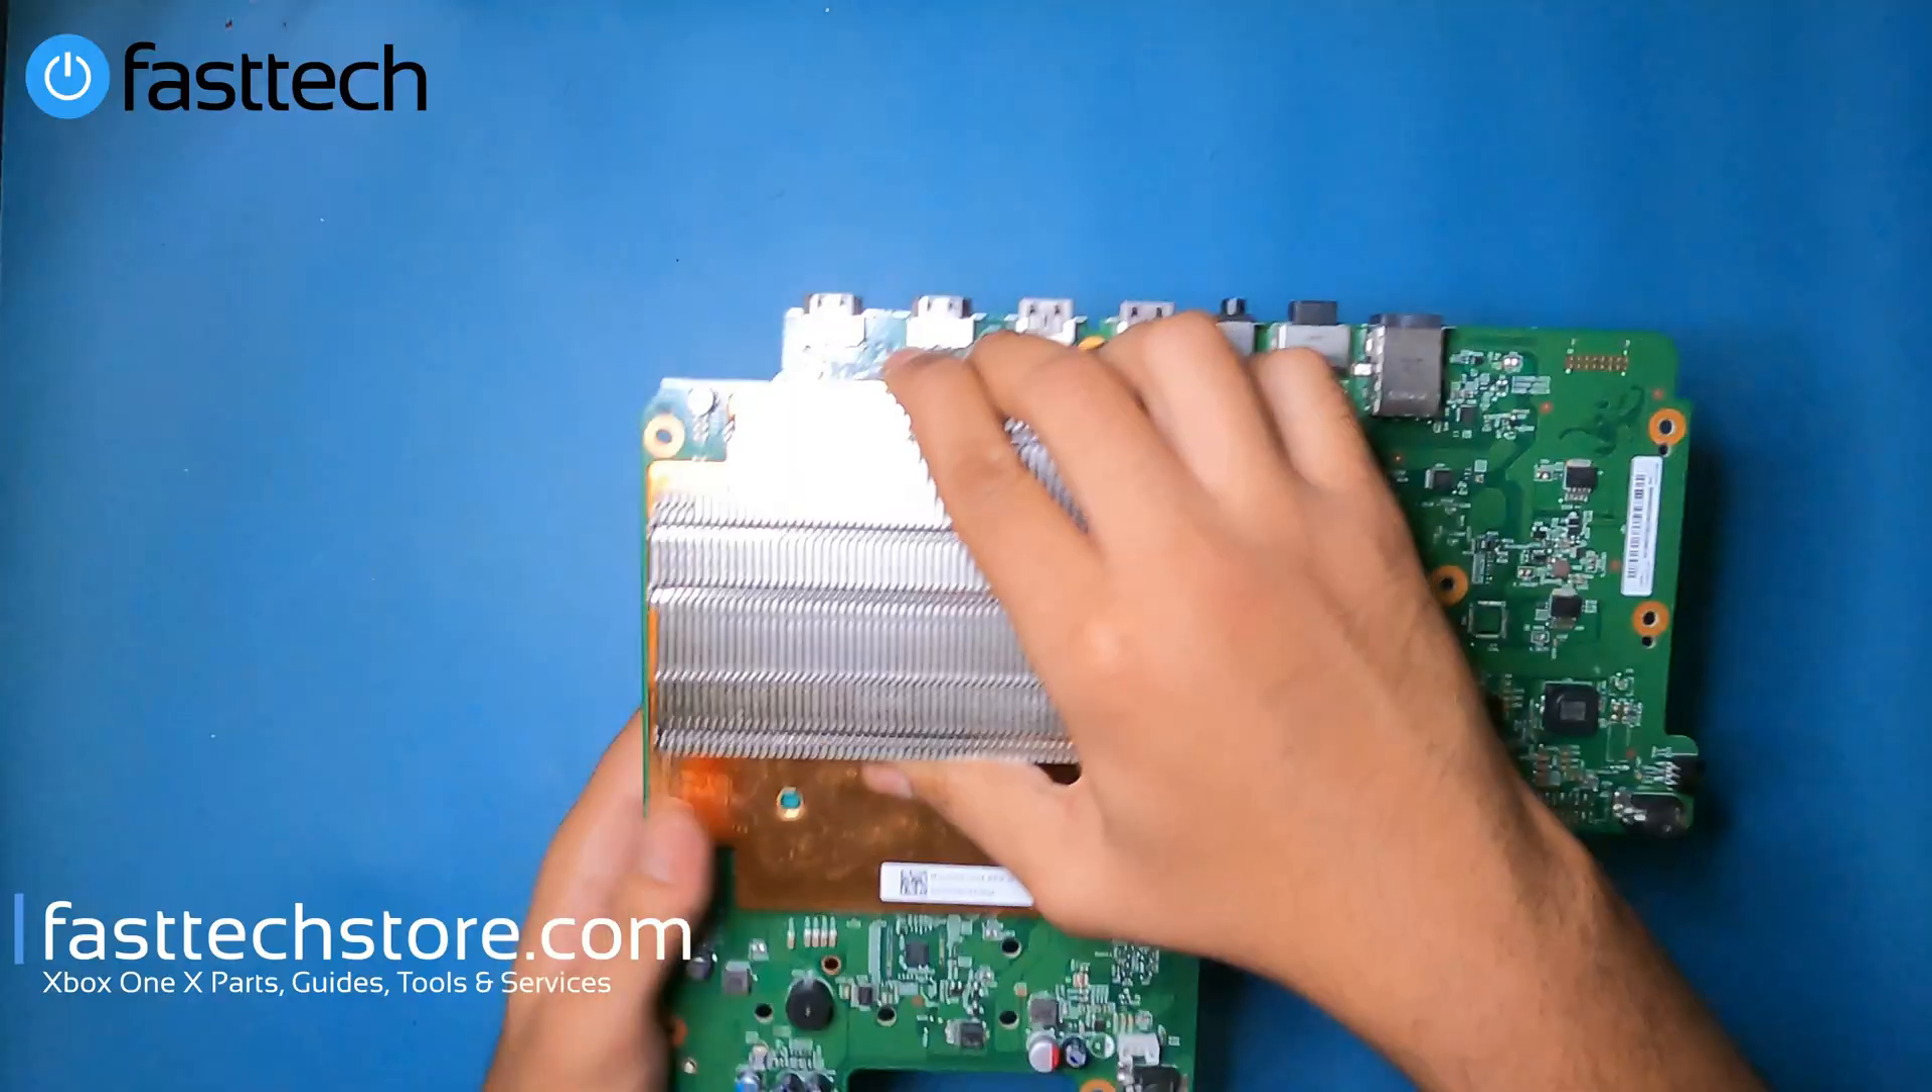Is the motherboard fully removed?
Yes.